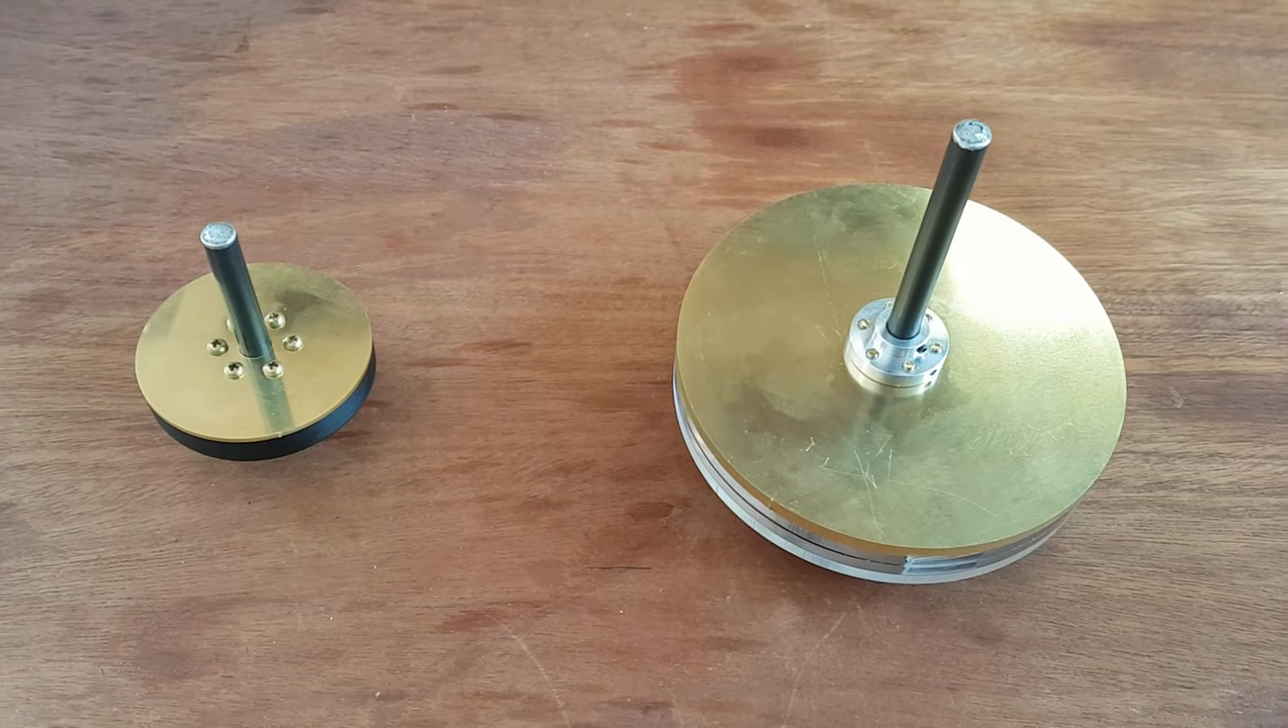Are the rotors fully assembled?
Yes.